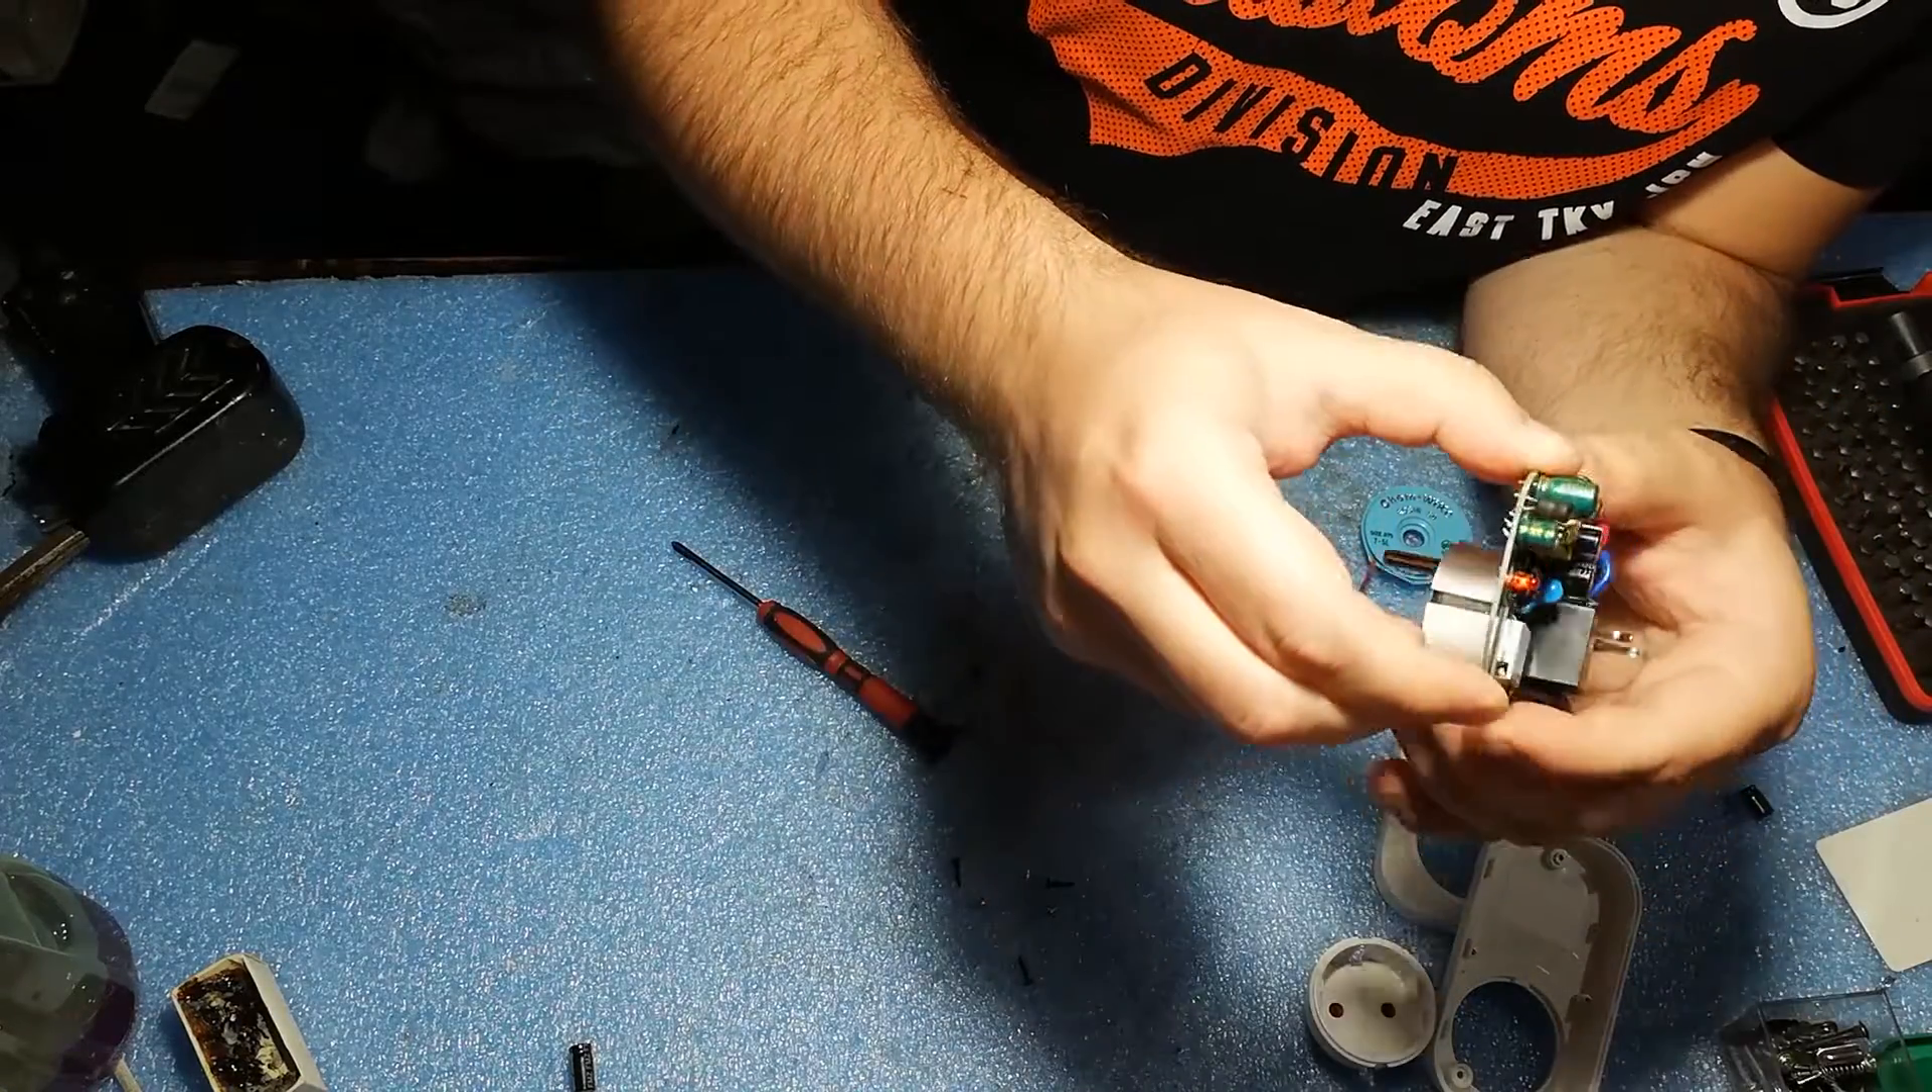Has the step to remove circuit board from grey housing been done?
Yes.